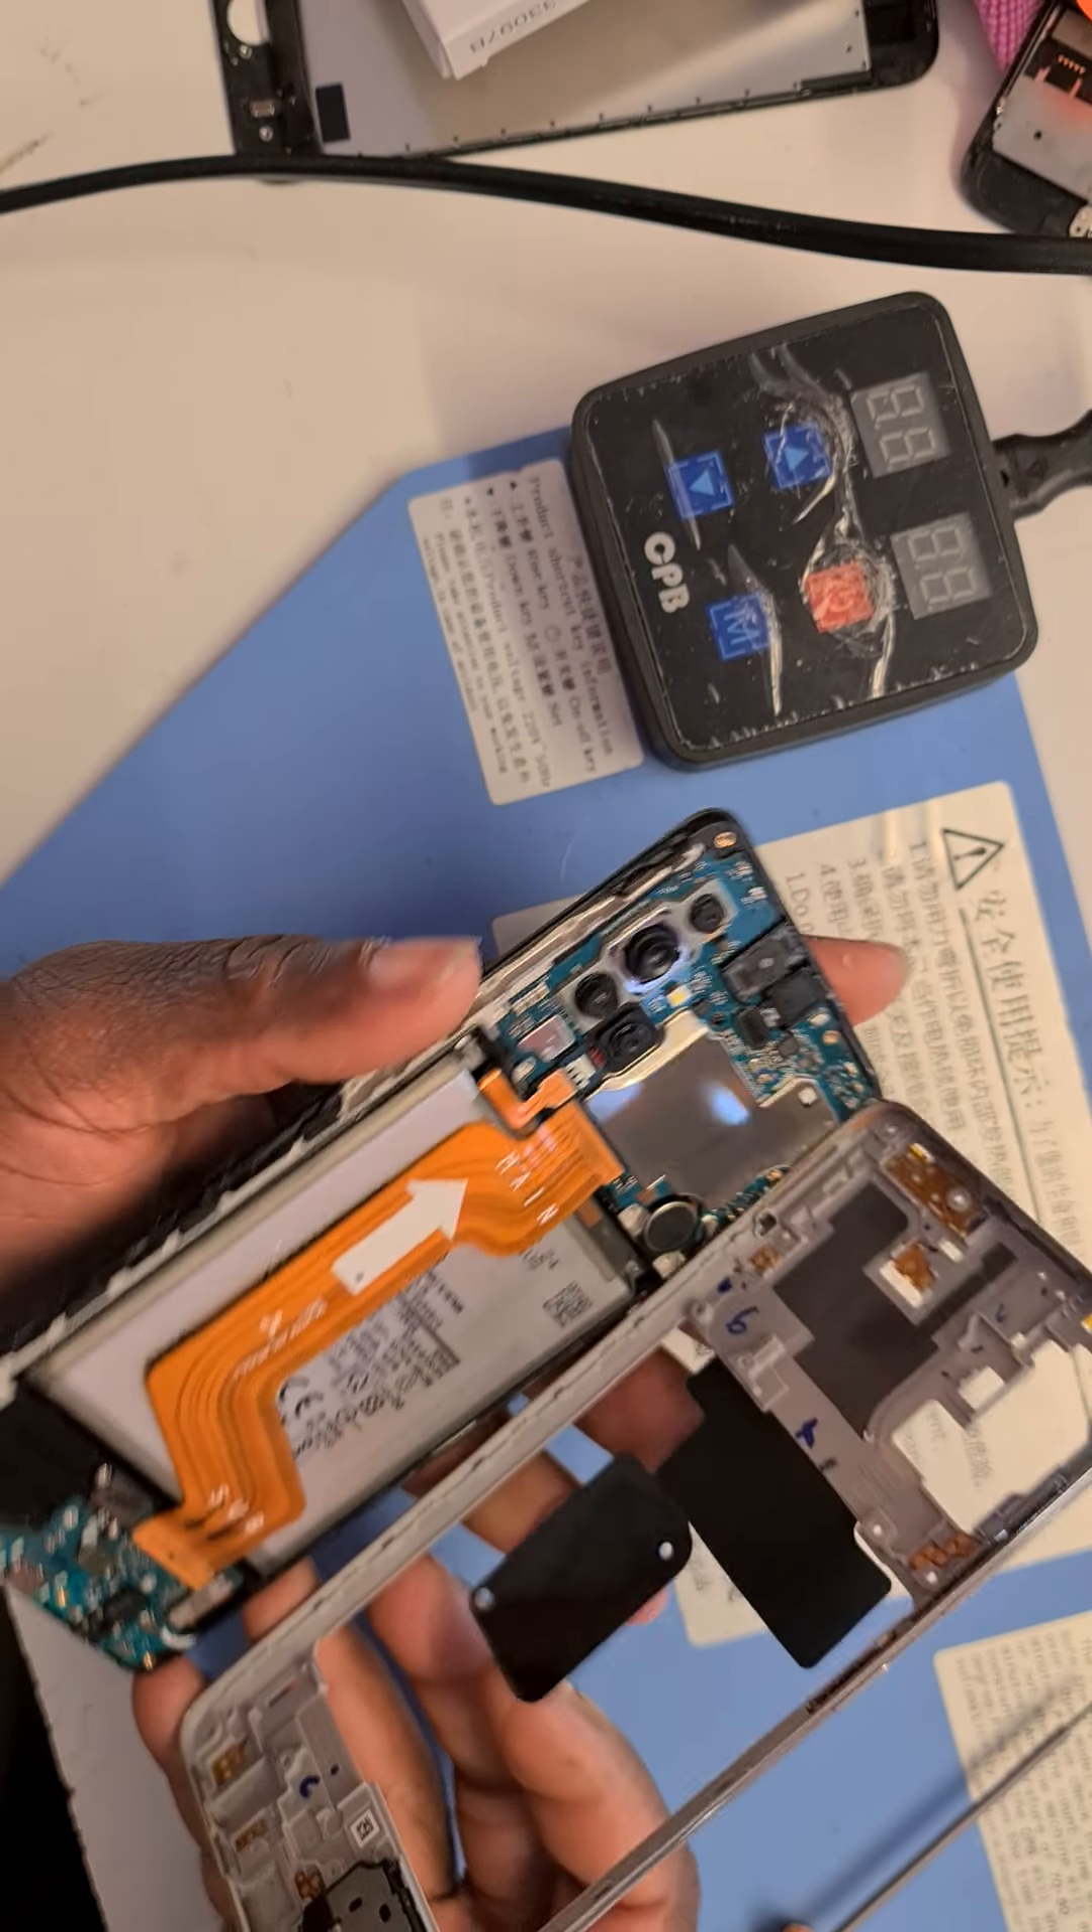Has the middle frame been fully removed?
Yes.